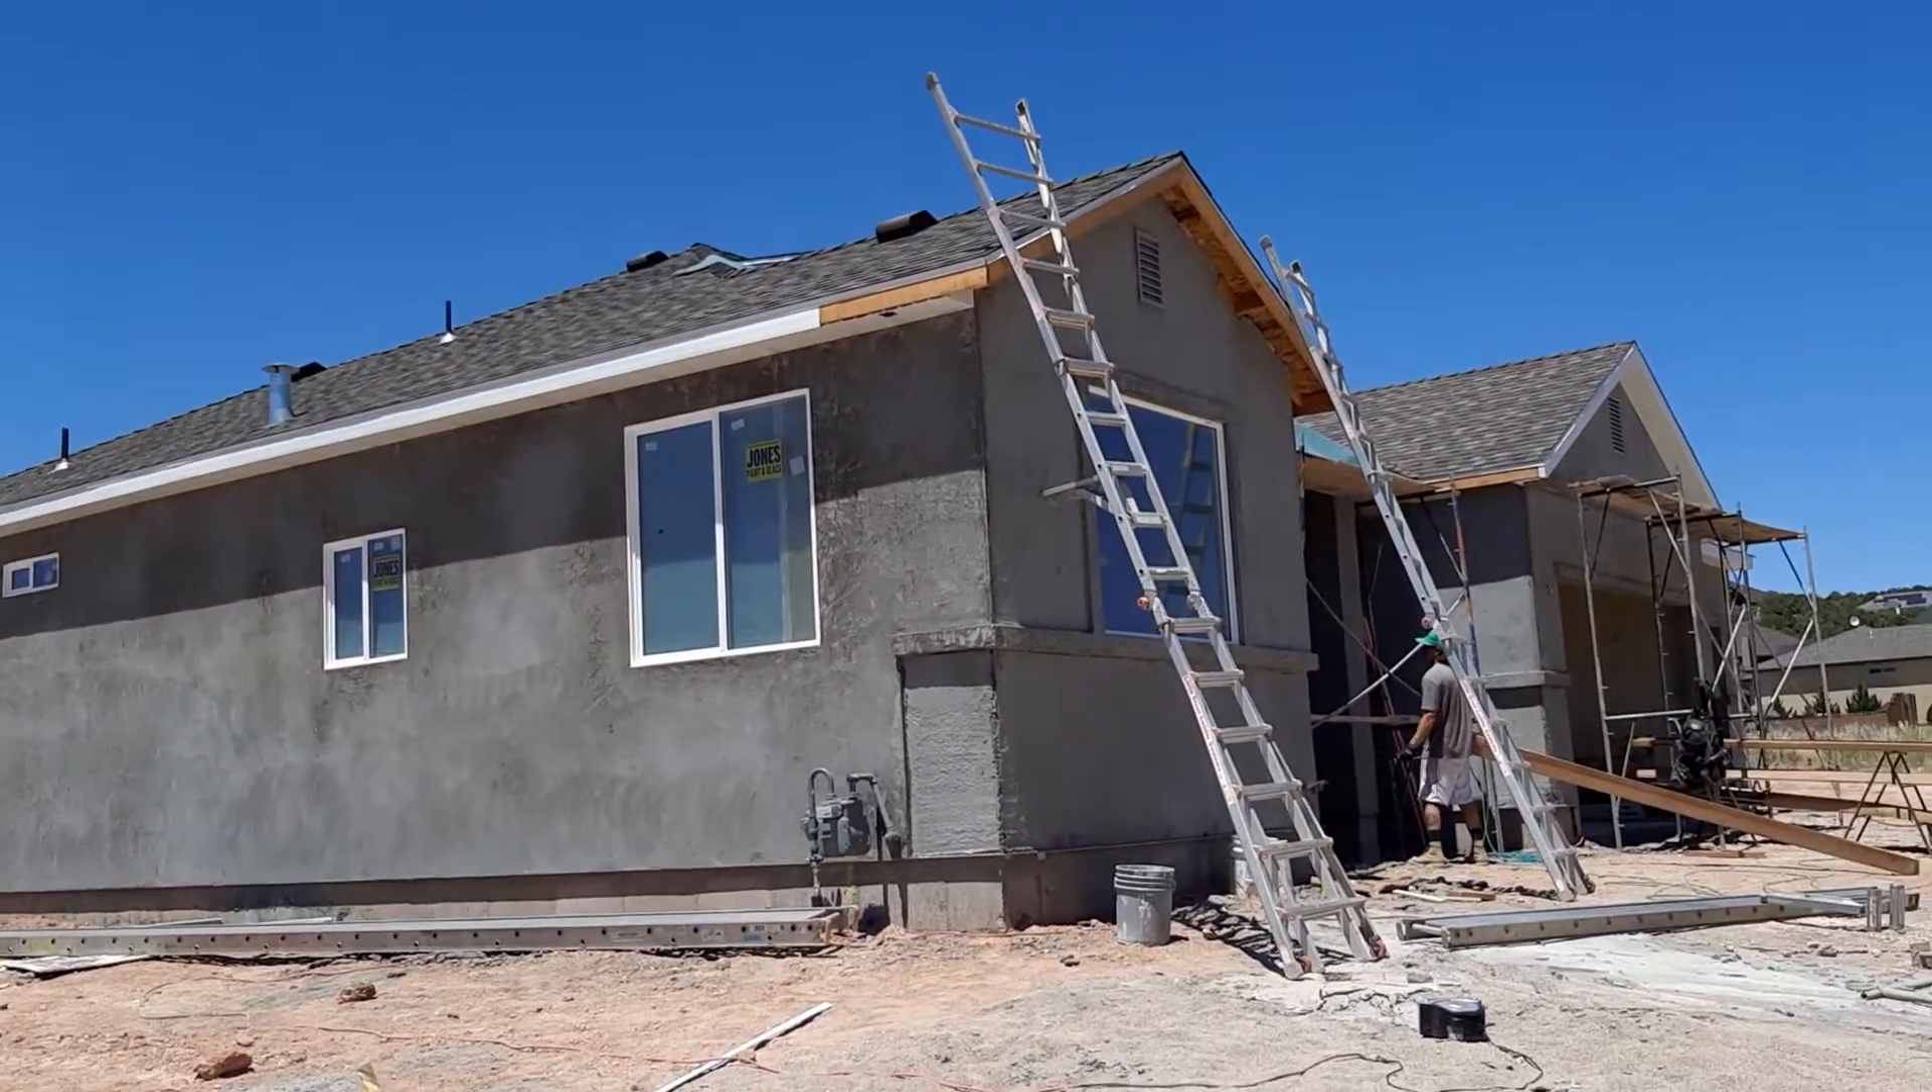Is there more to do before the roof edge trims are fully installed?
Yes.